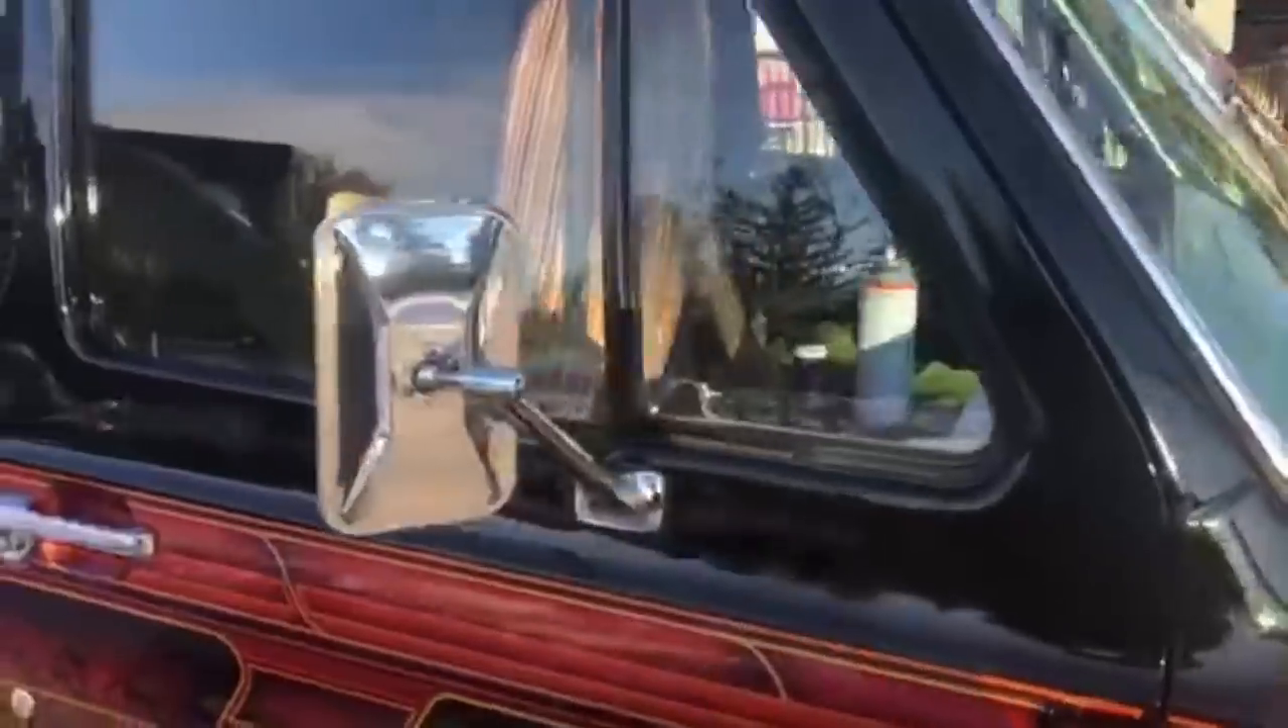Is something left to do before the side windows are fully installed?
No.